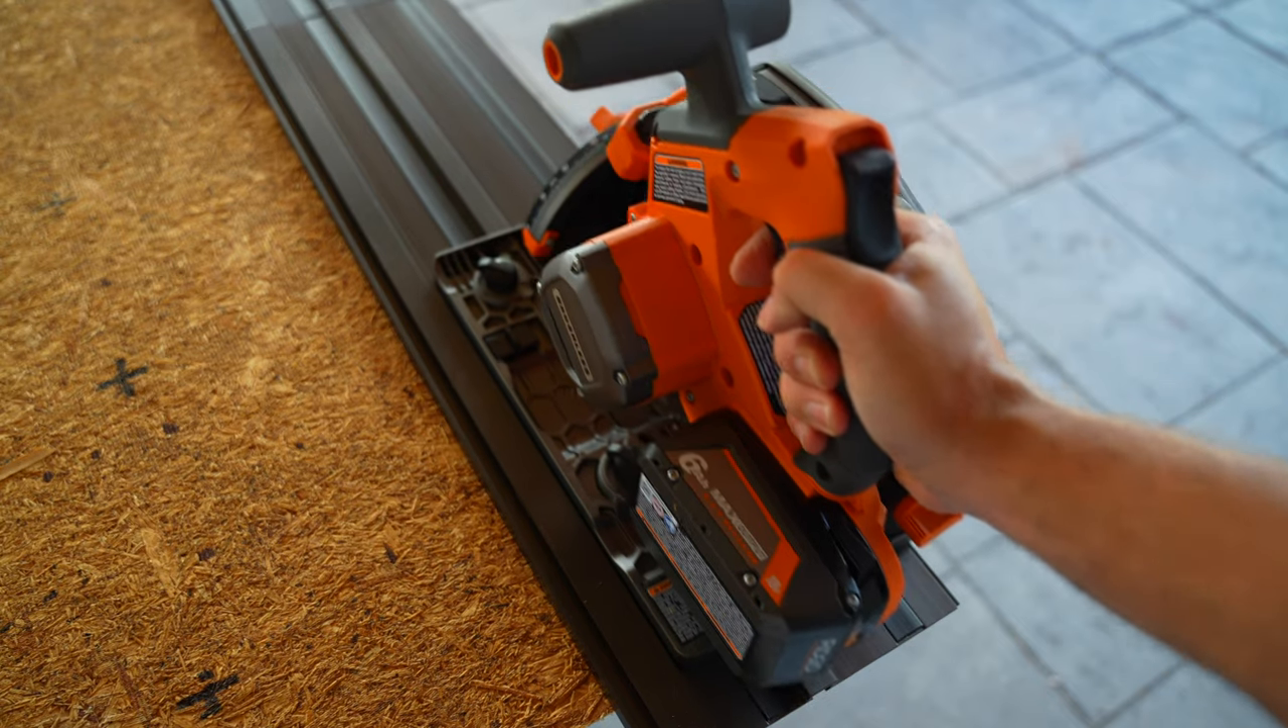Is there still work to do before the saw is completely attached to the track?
No.